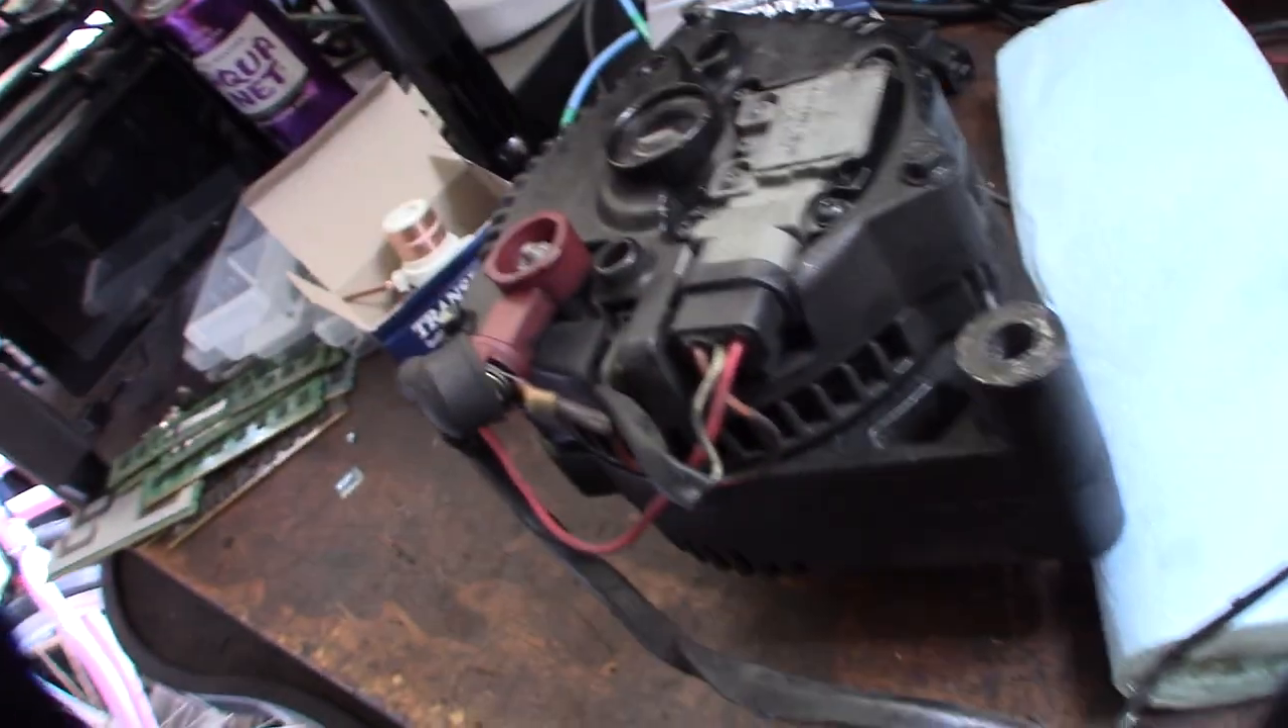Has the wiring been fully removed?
No.